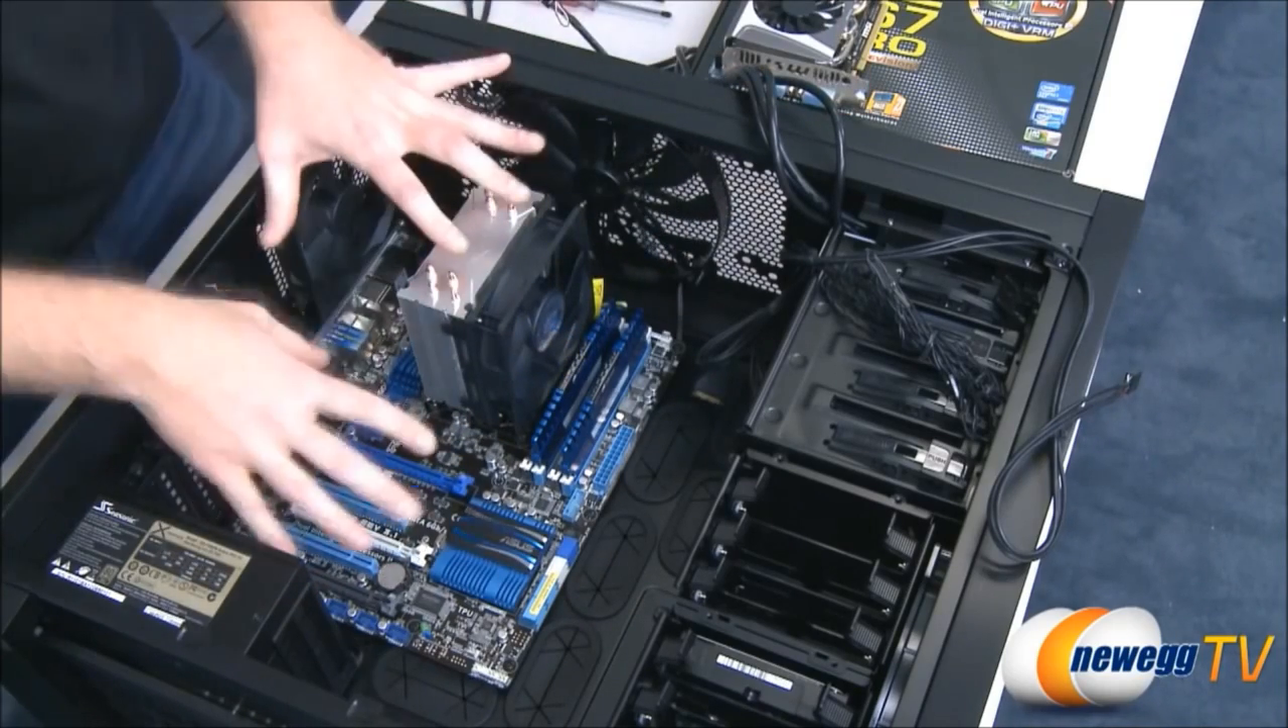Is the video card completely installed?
No.